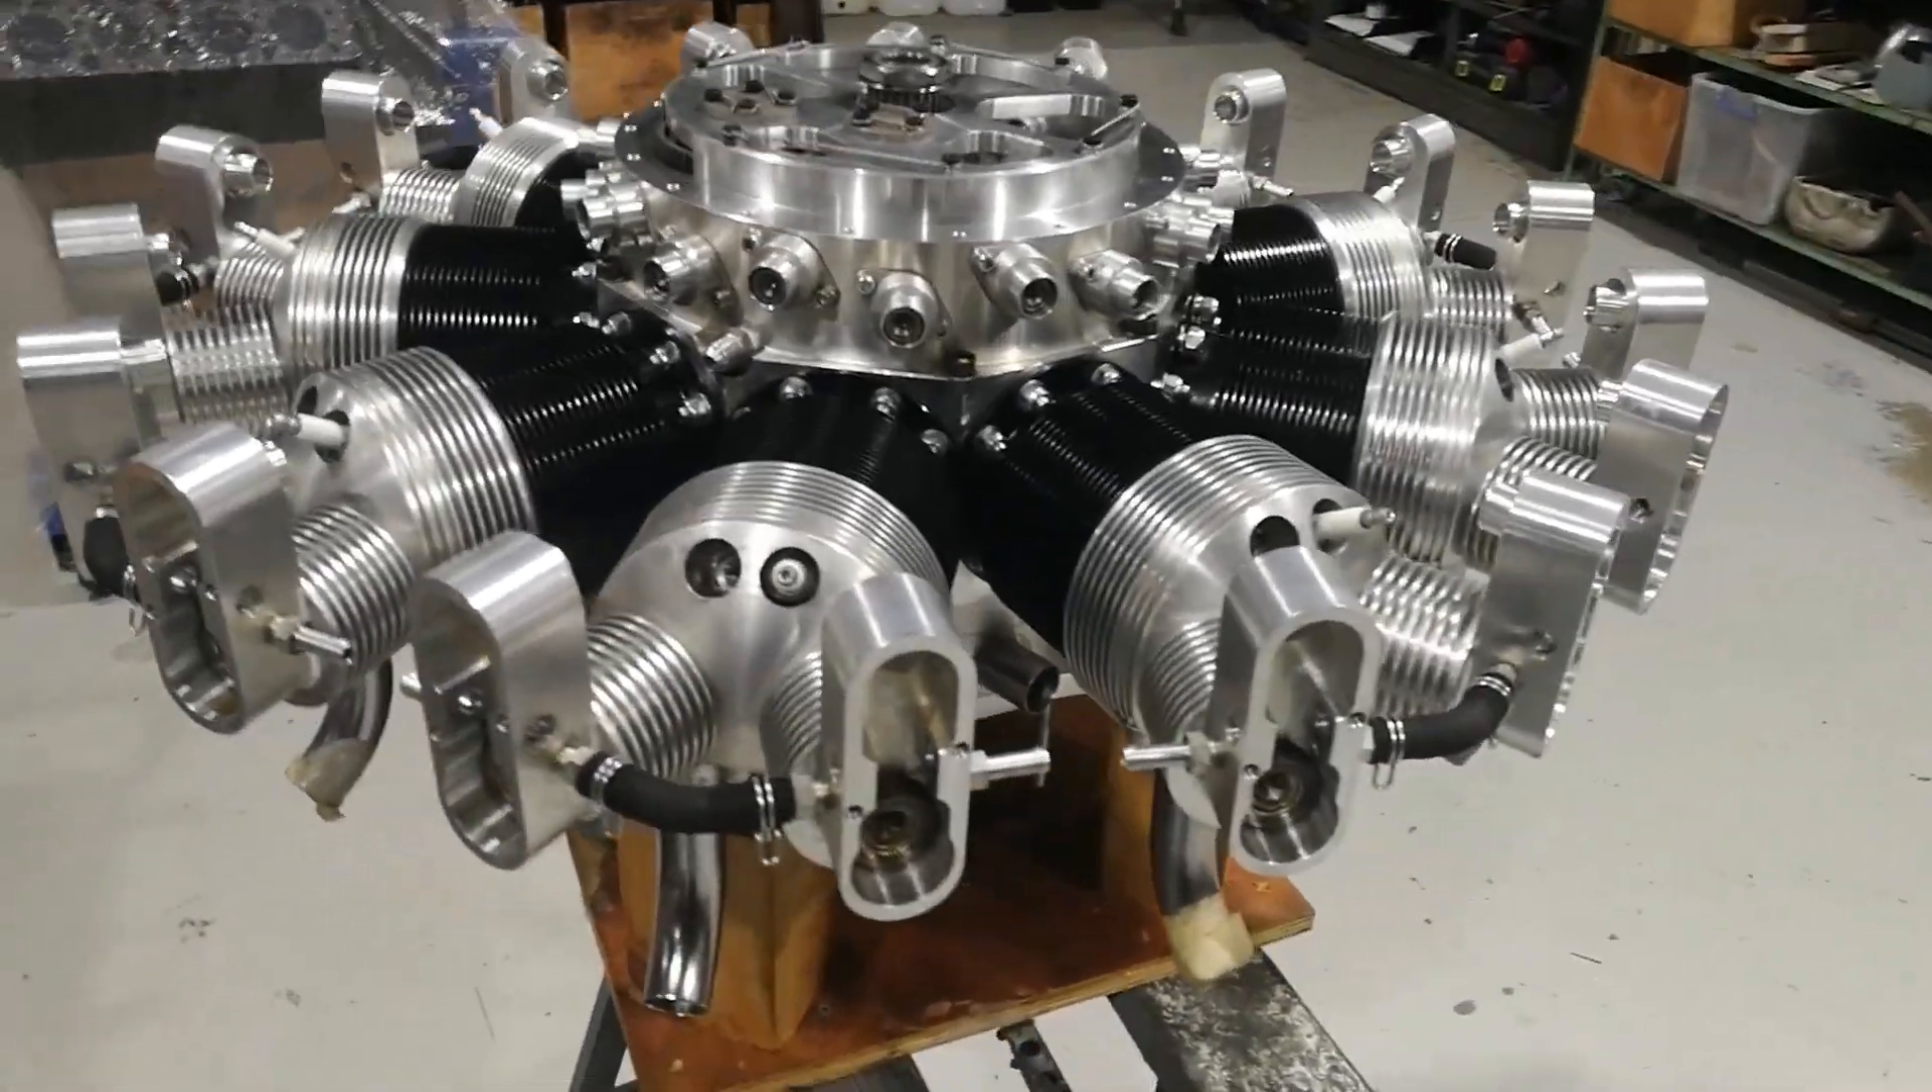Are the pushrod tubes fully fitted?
No.